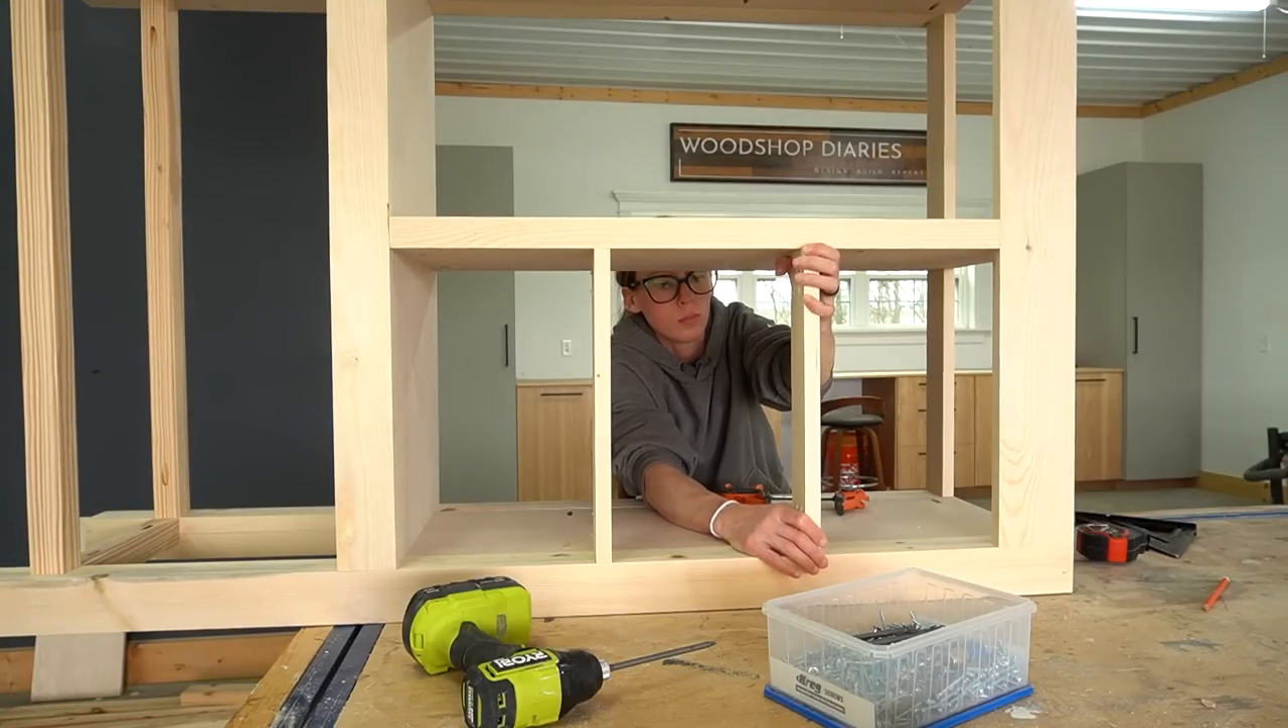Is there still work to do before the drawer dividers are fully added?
Yes.